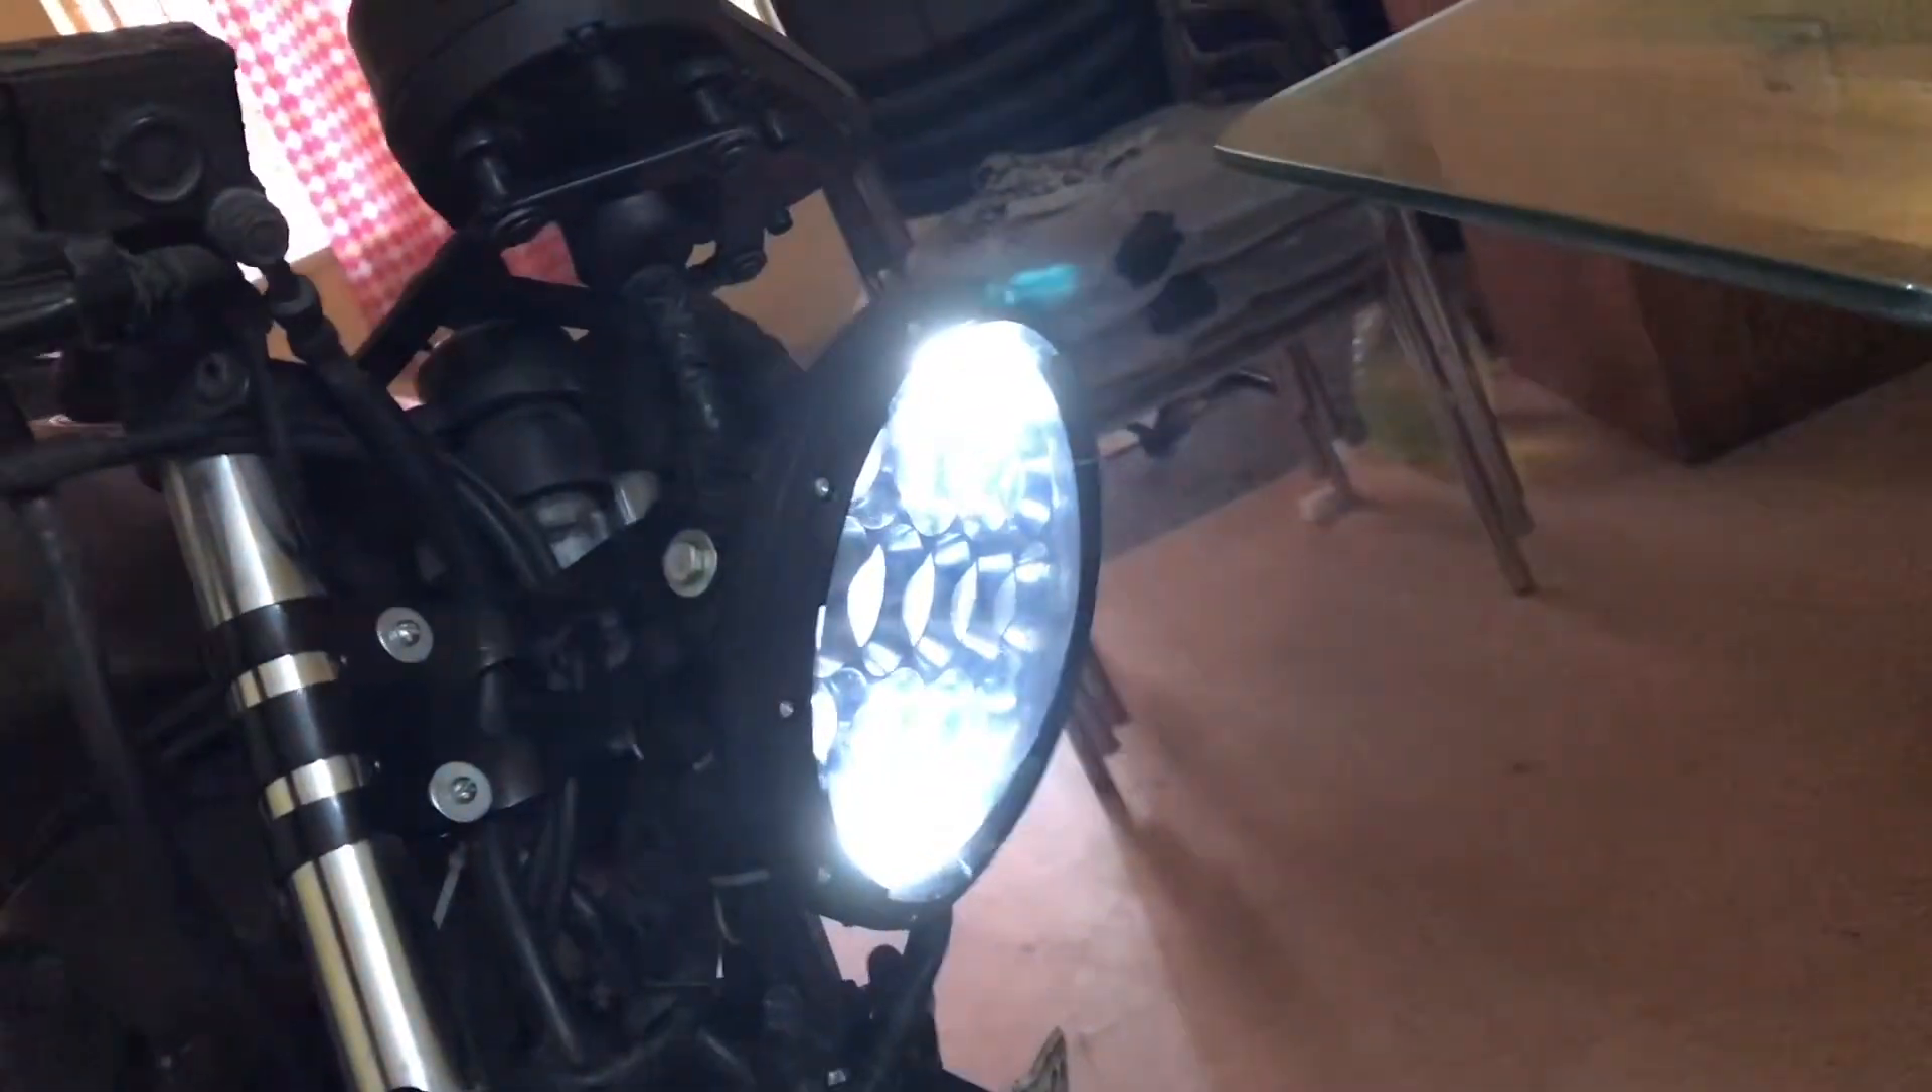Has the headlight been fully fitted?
Yes.